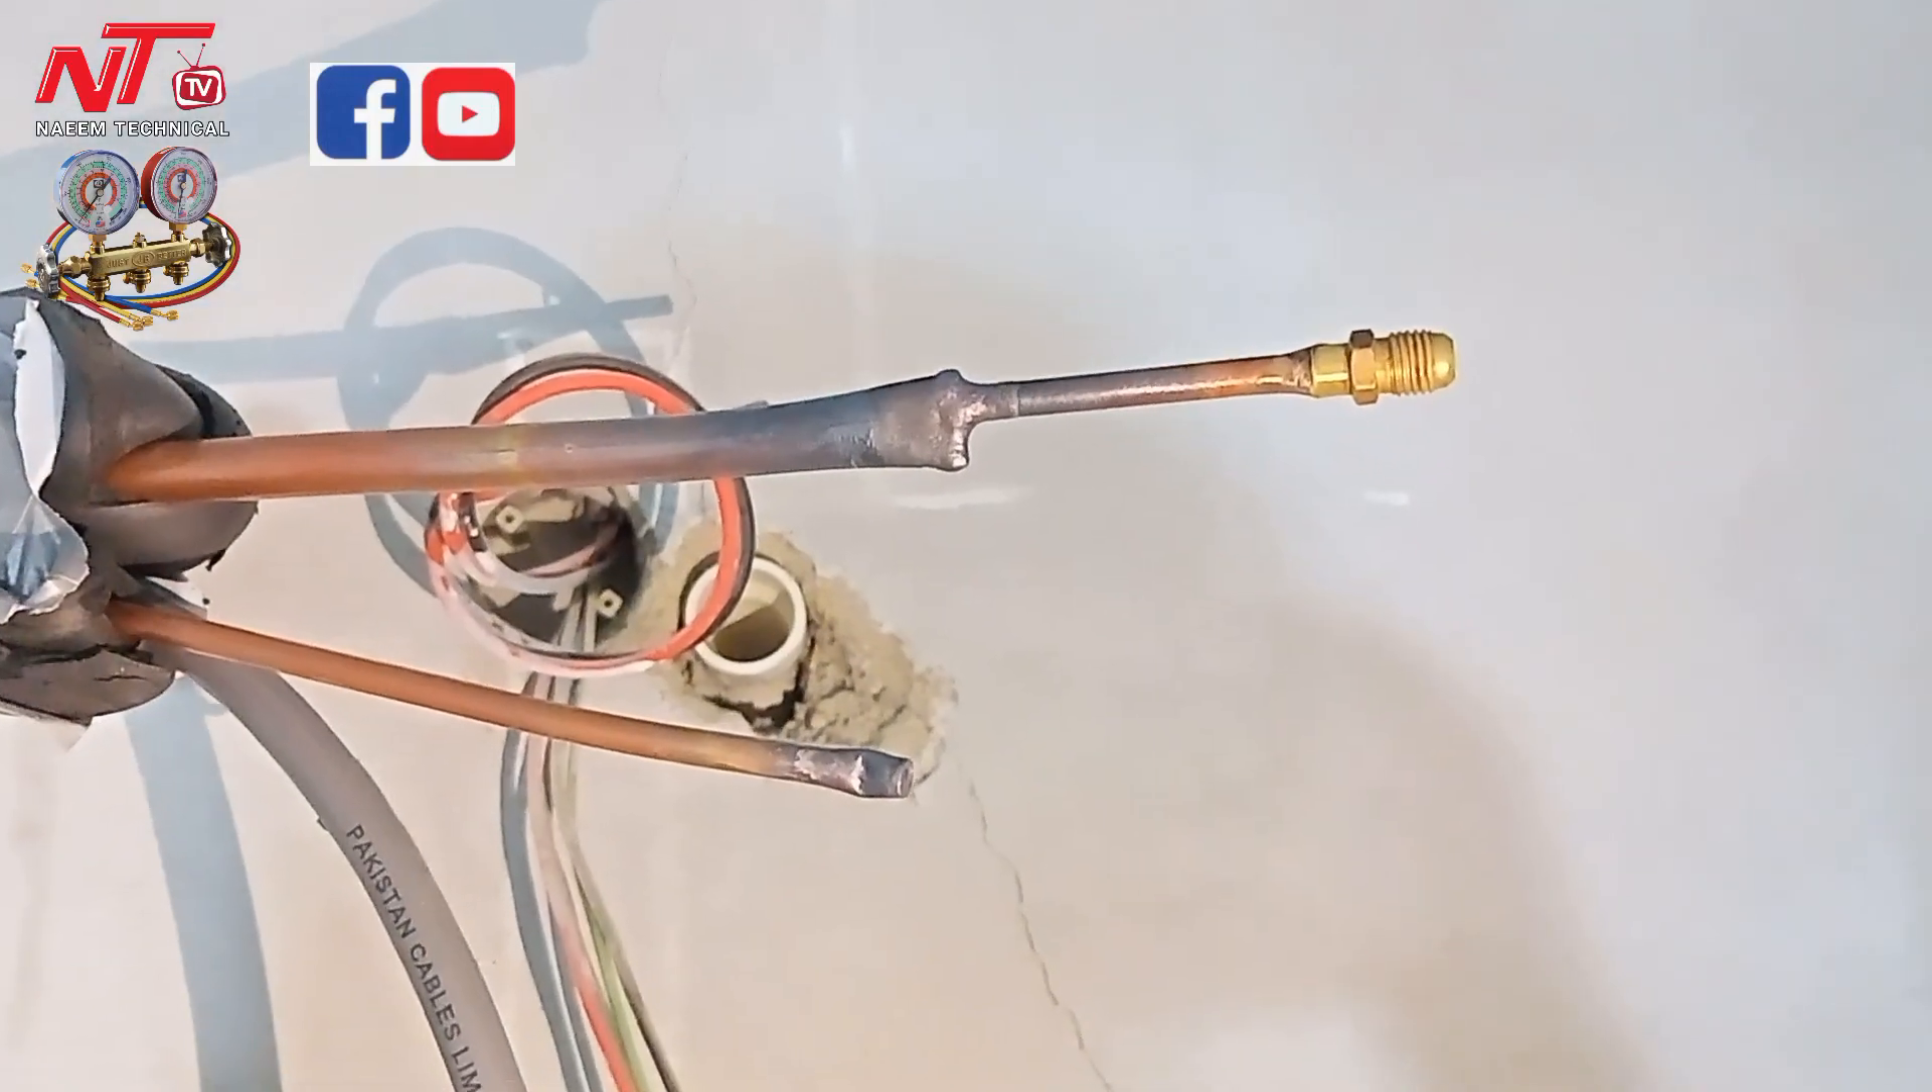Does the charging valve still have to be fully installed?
No.